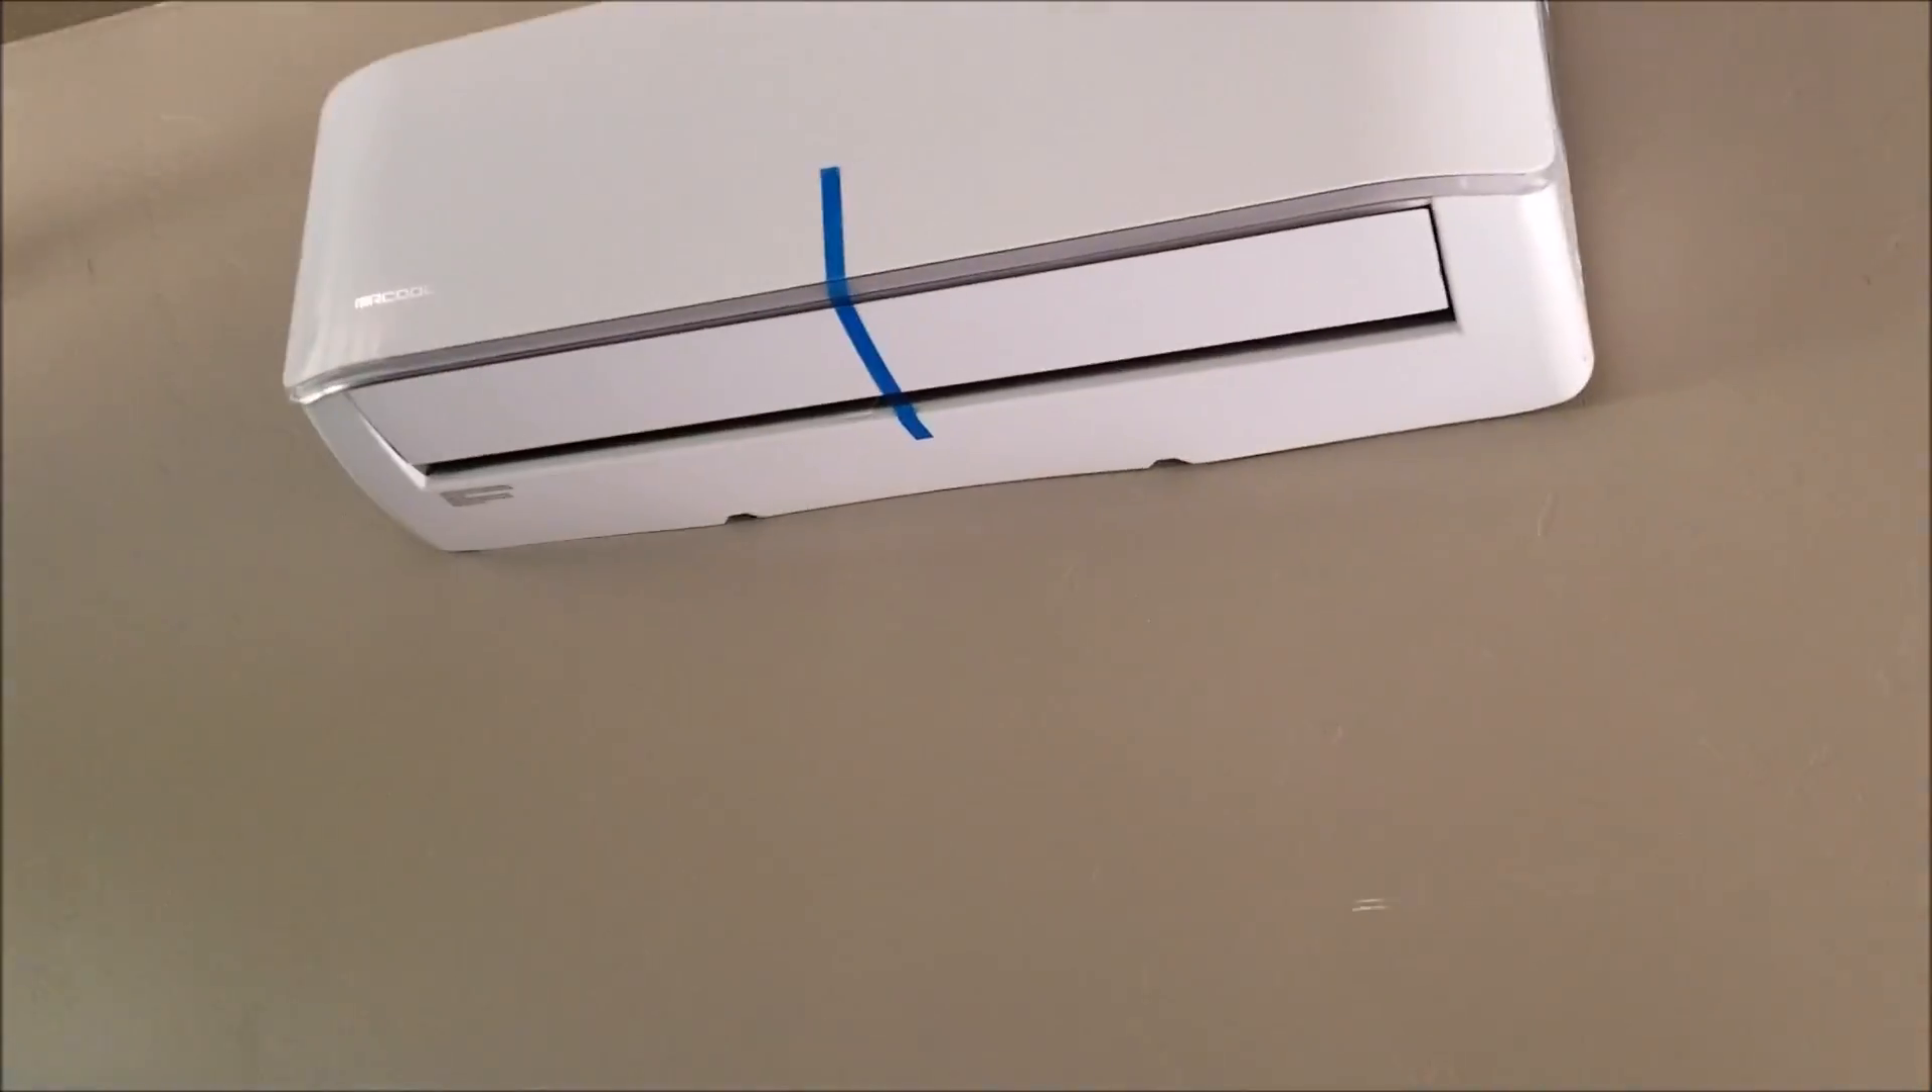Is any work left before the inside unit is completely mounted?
No.